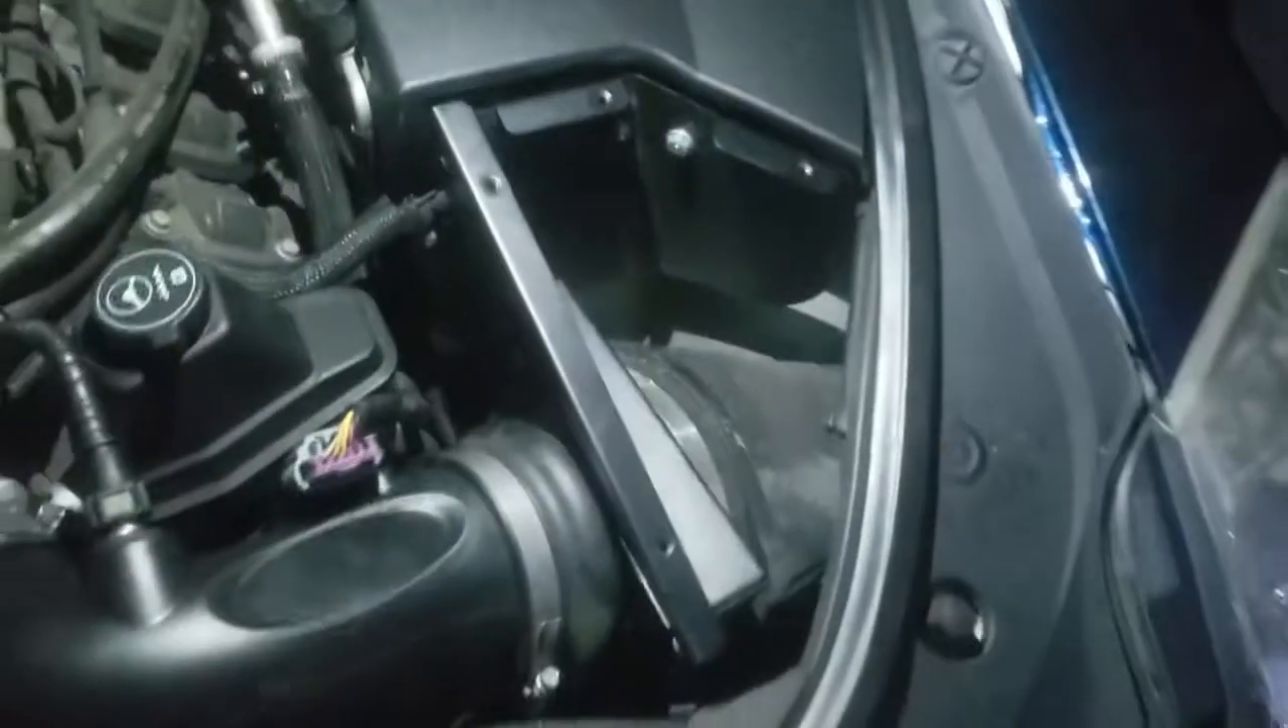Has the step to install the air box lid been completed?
No.